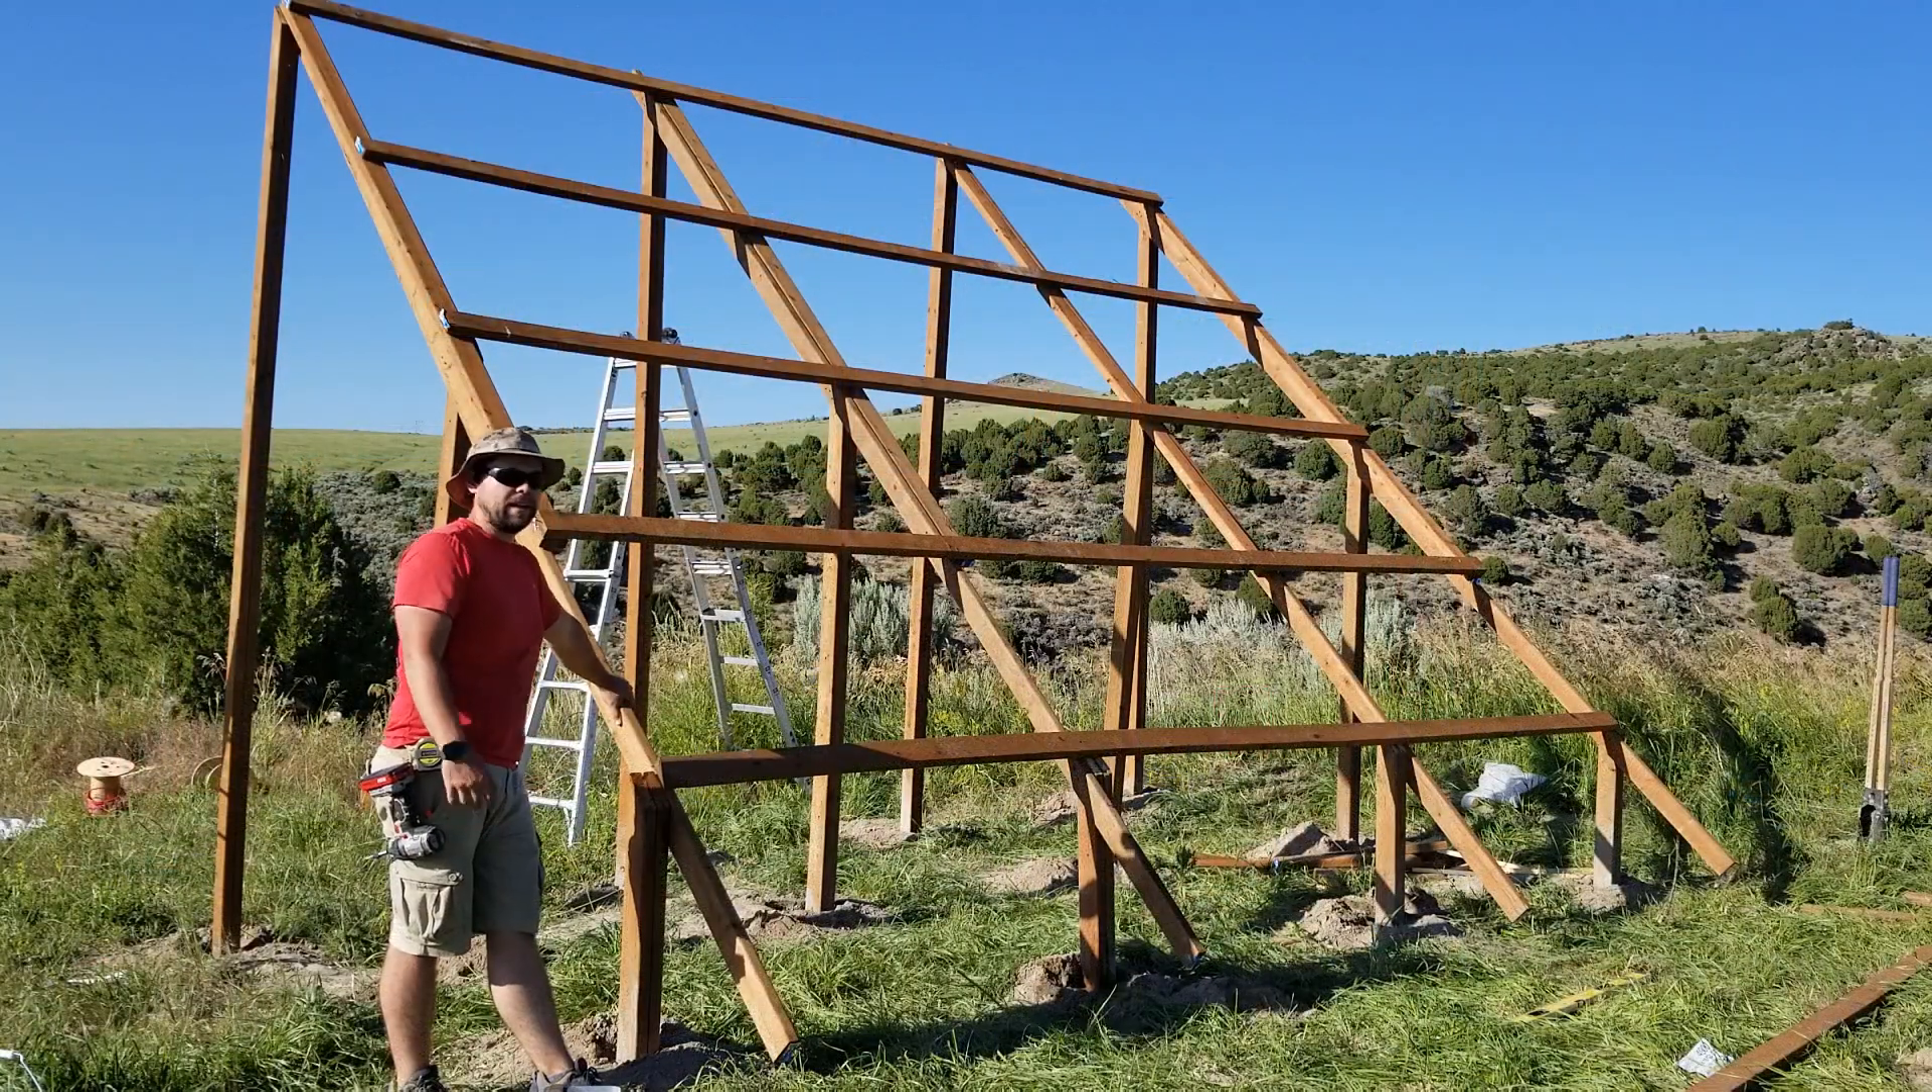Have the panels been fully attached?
No.